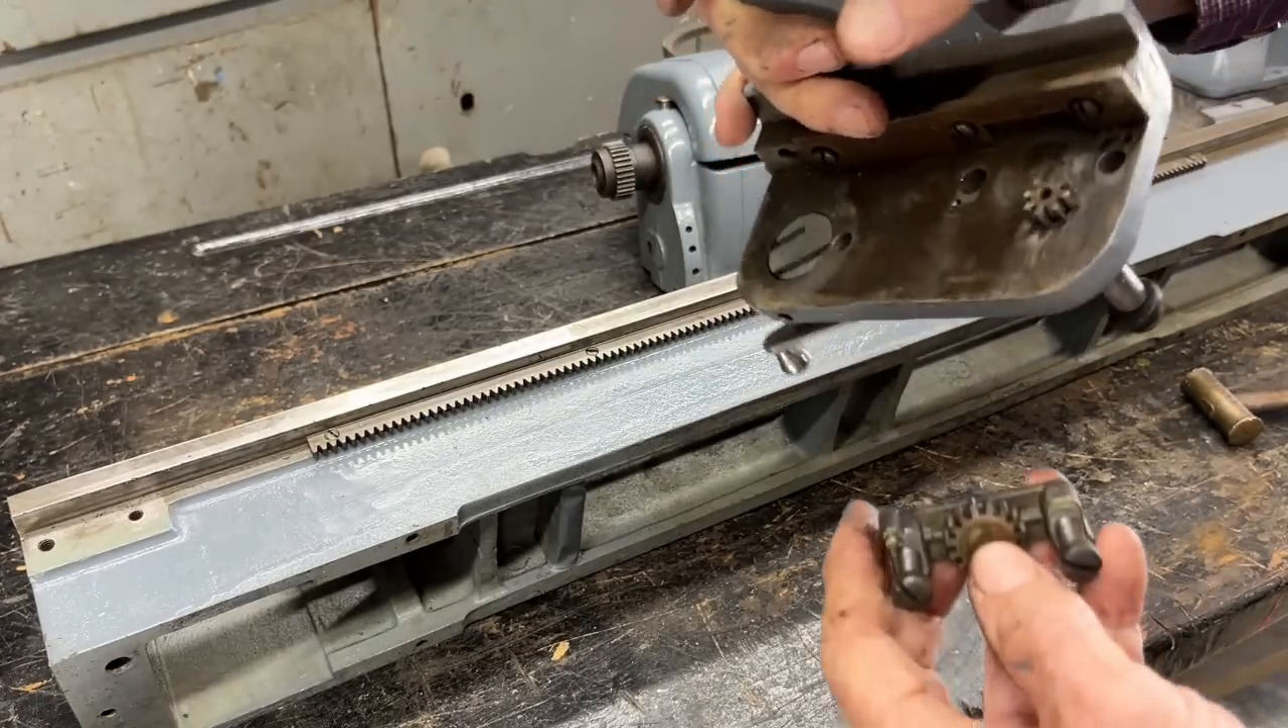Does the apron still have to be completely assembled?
Yes.